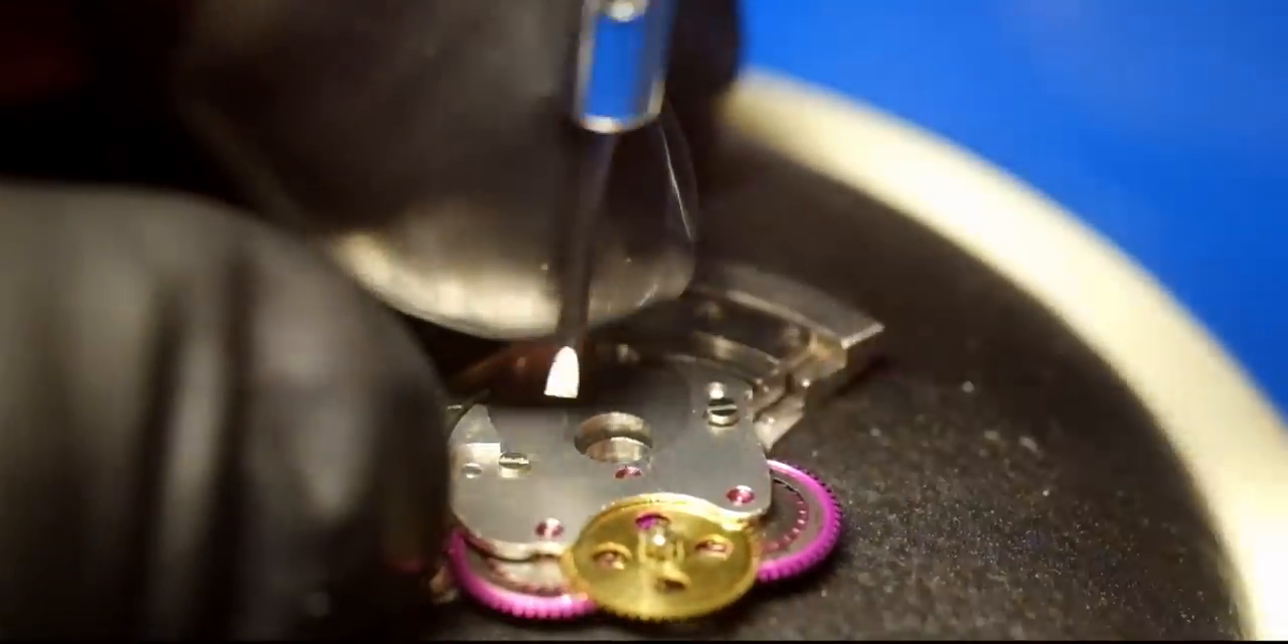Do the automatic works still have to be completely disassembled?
Yes.